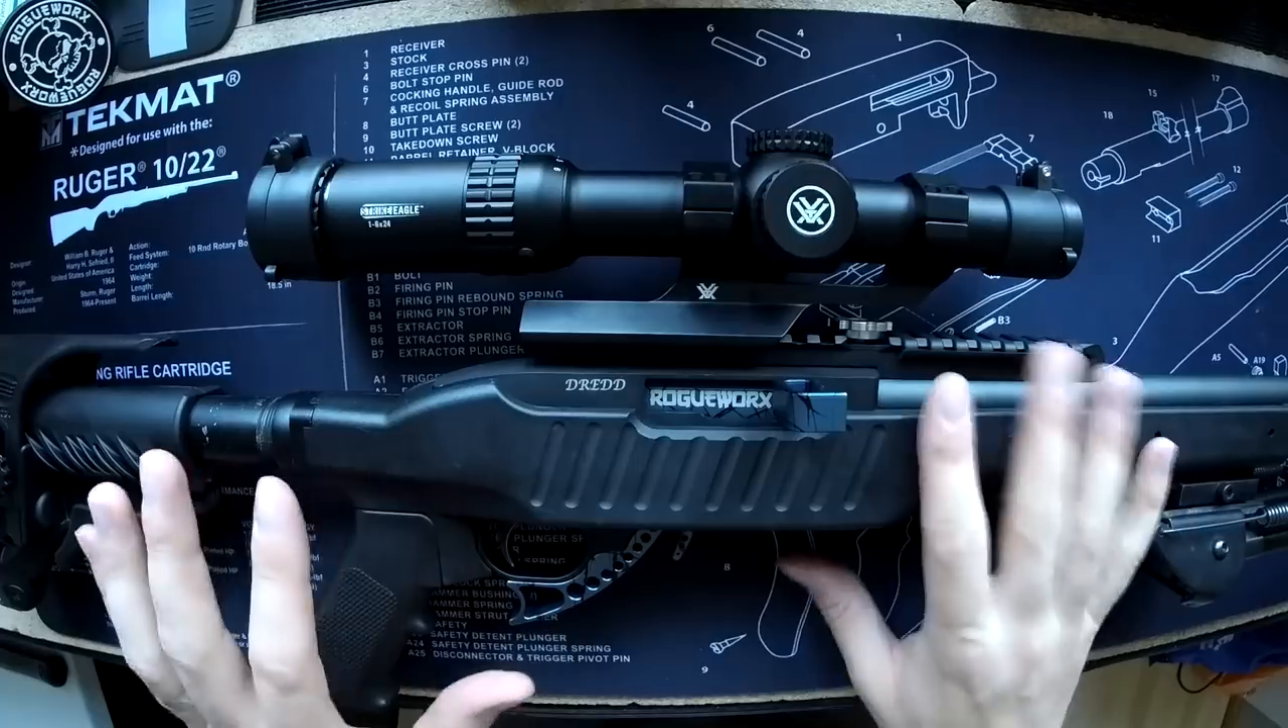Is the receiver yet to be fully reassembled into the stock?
No.